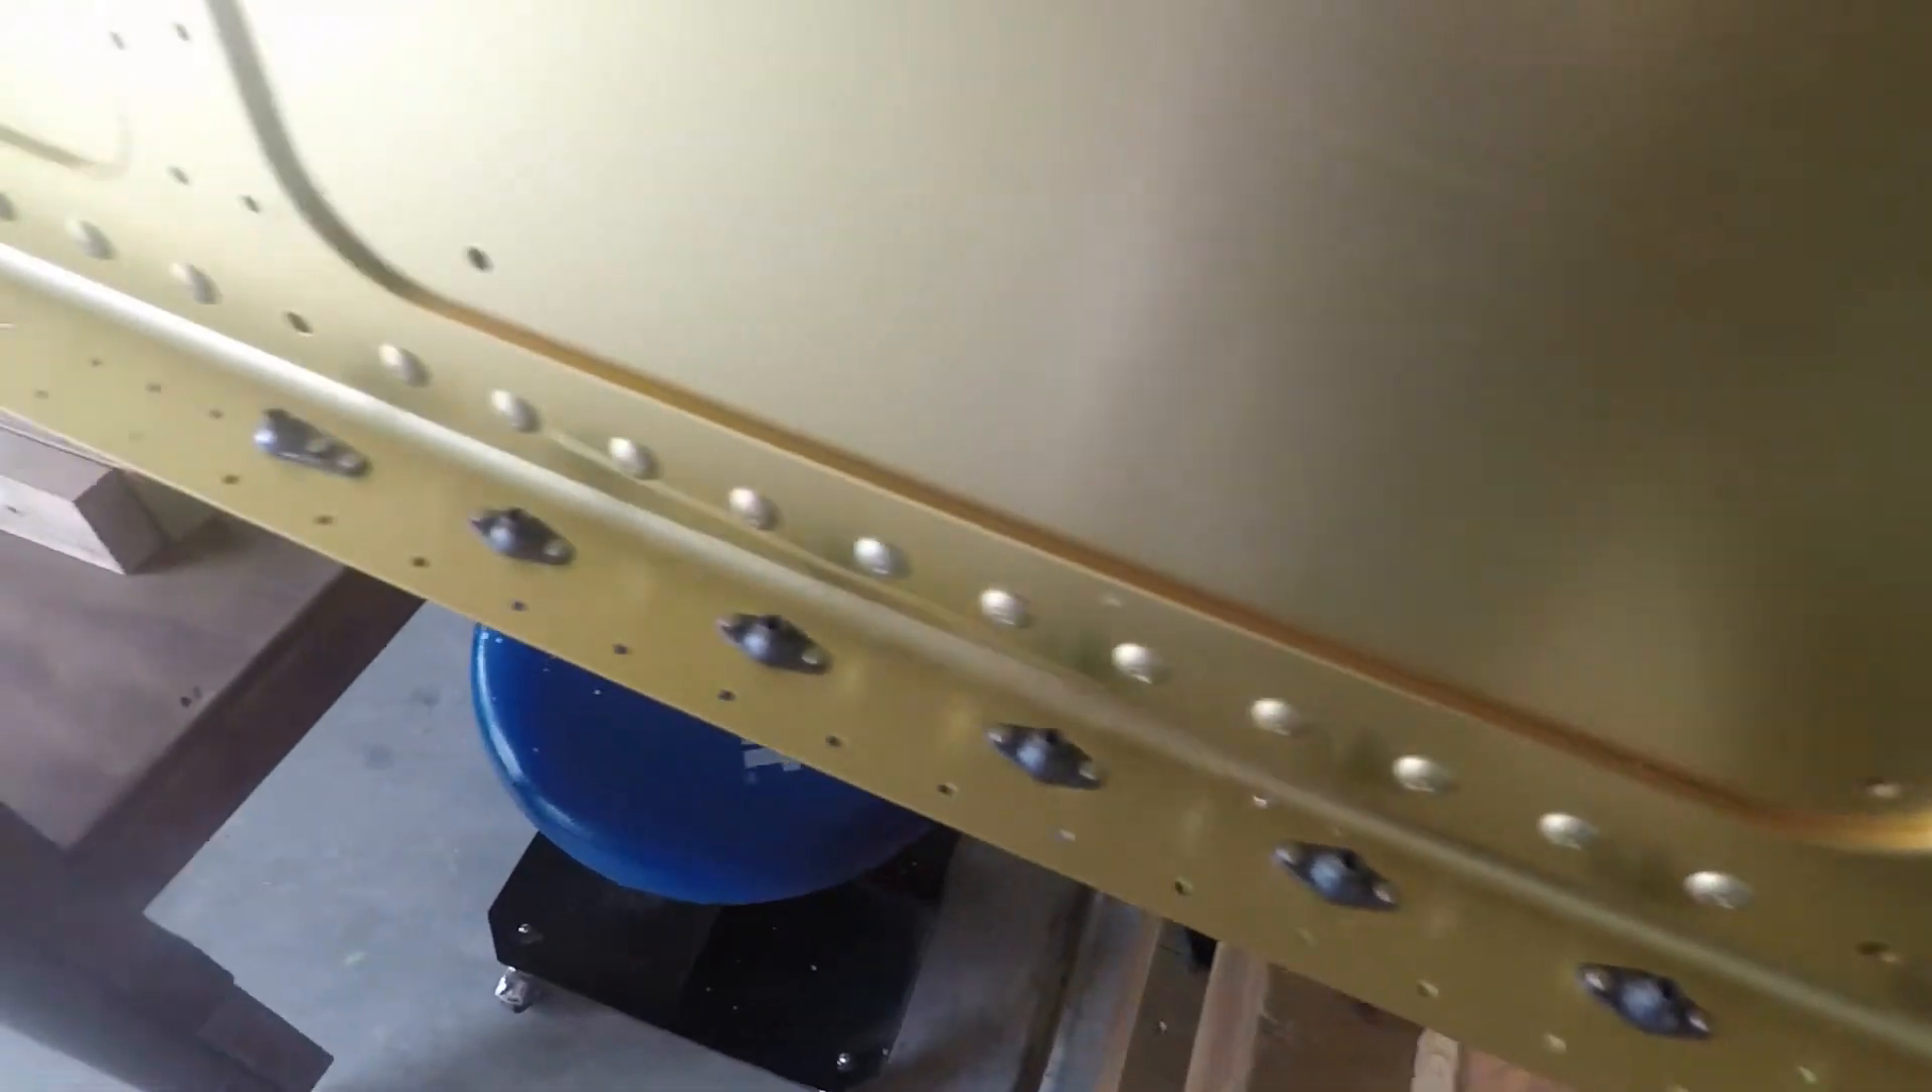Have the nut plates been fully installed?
Yes.